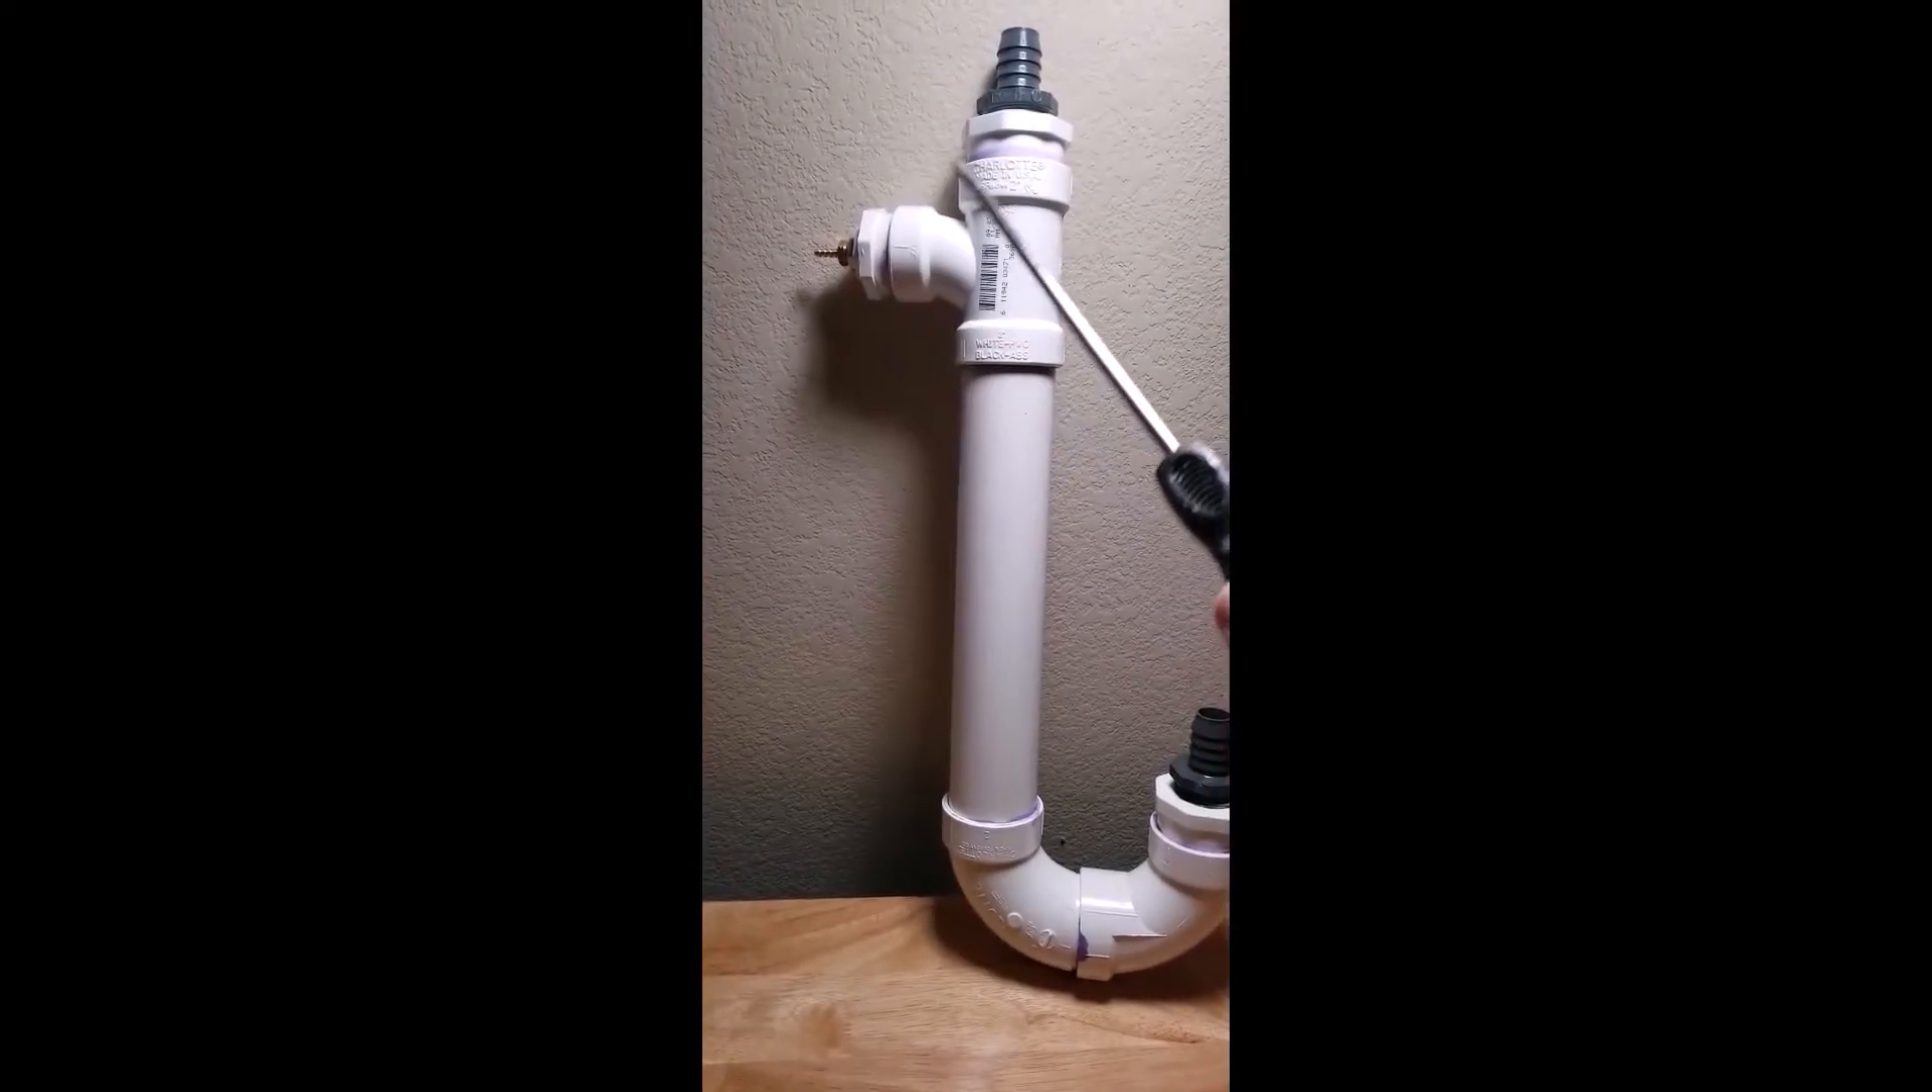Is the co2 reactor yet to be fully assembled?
No.